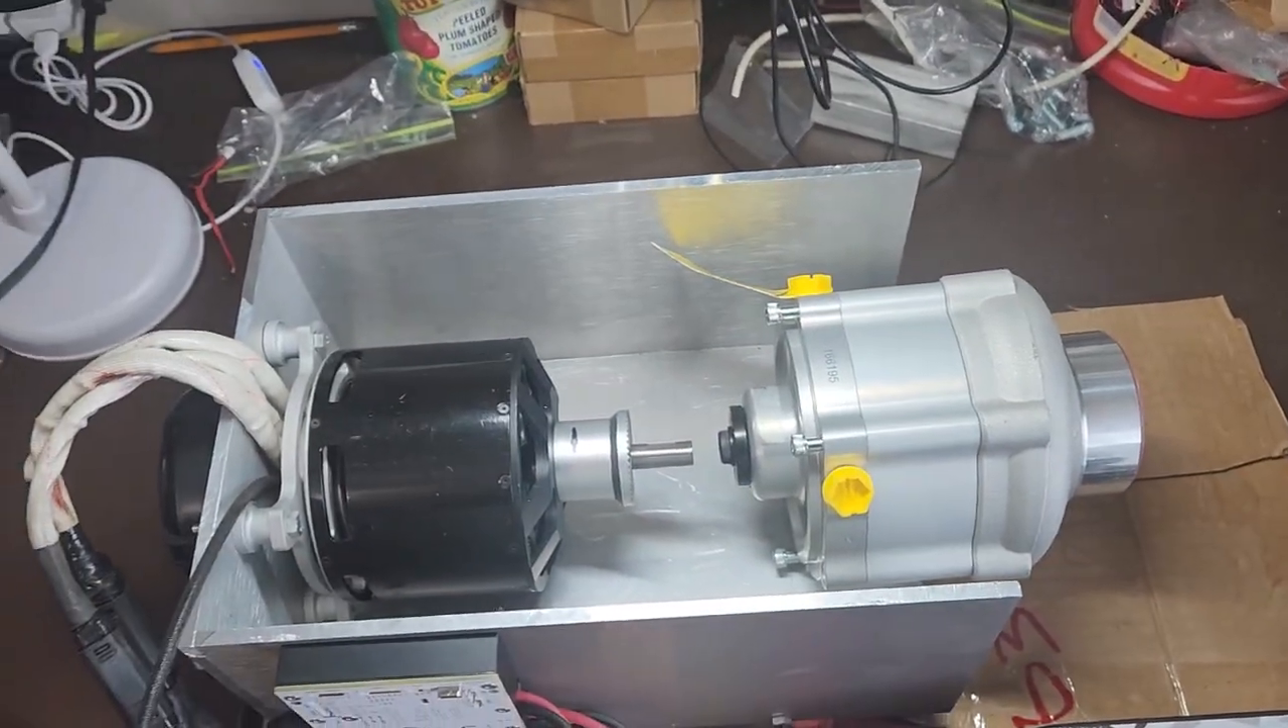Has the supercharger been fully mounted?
No.